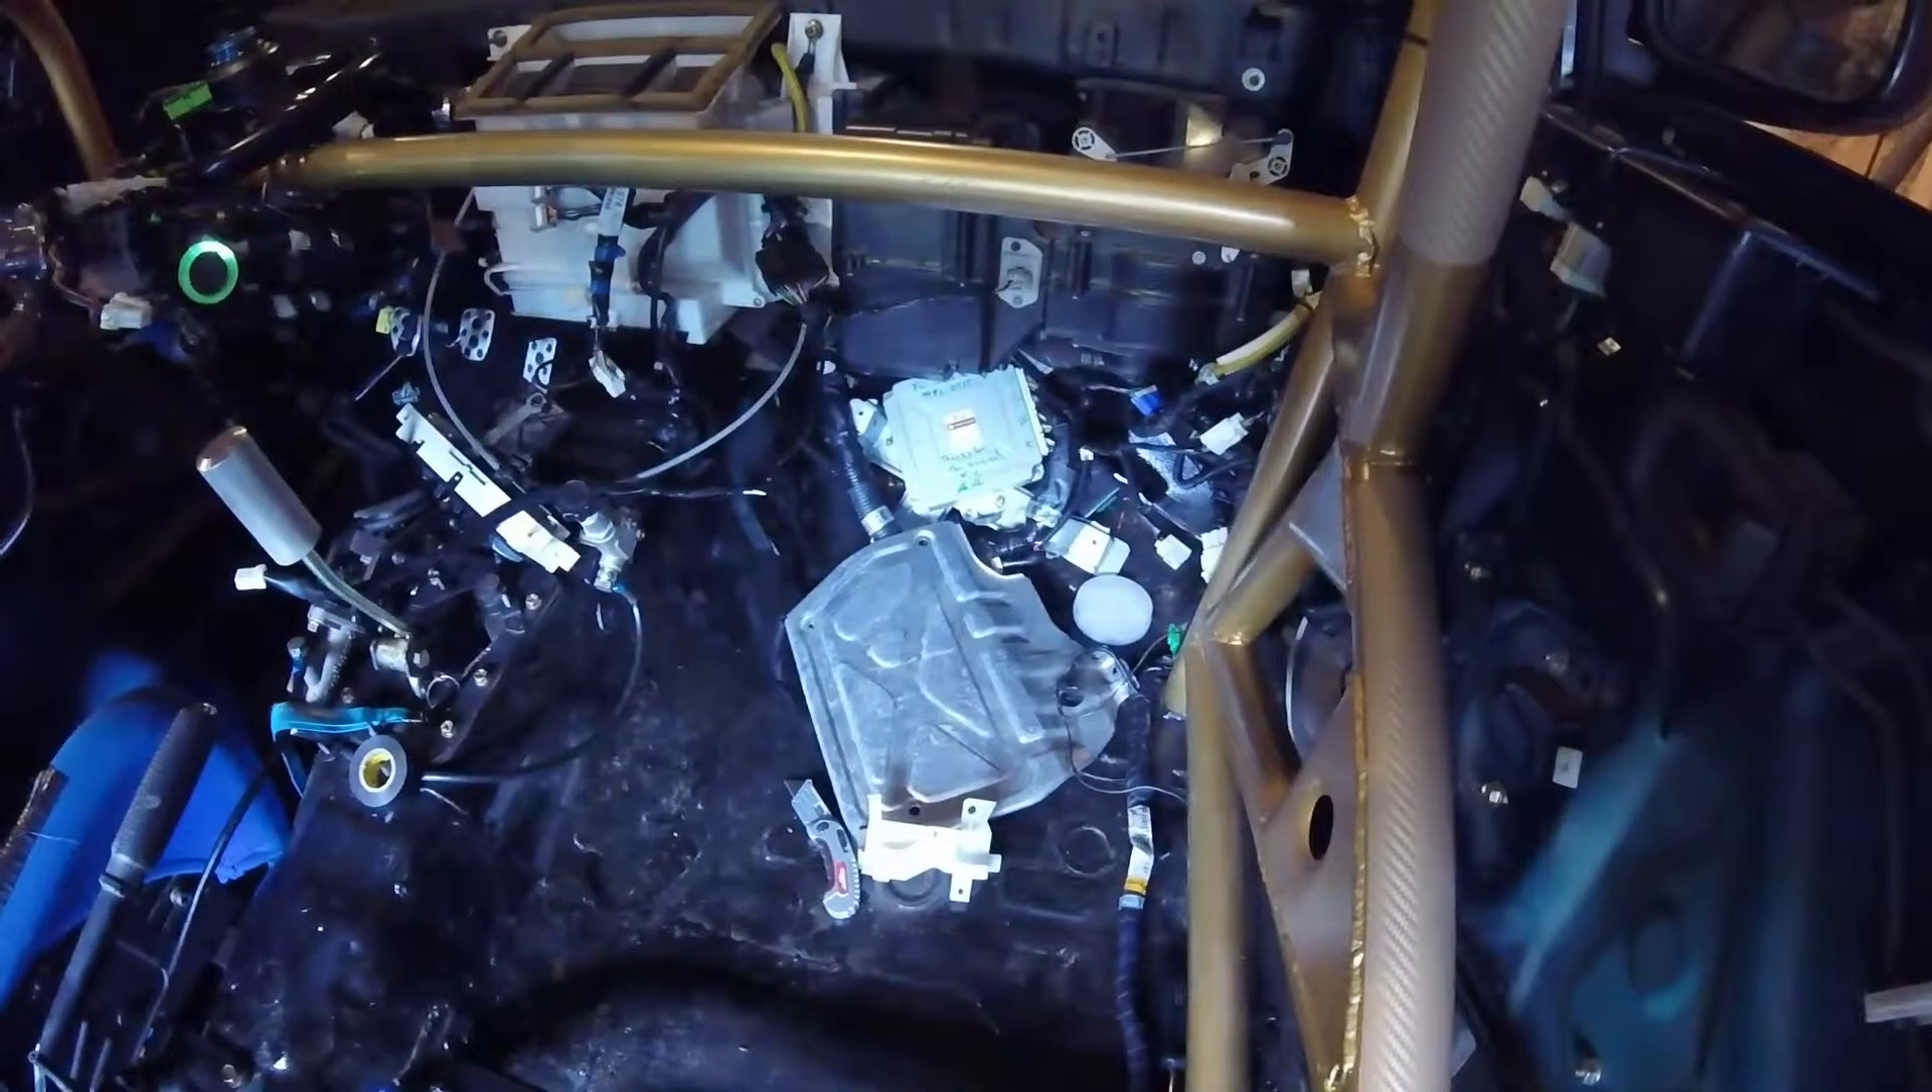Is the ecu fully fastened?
No.